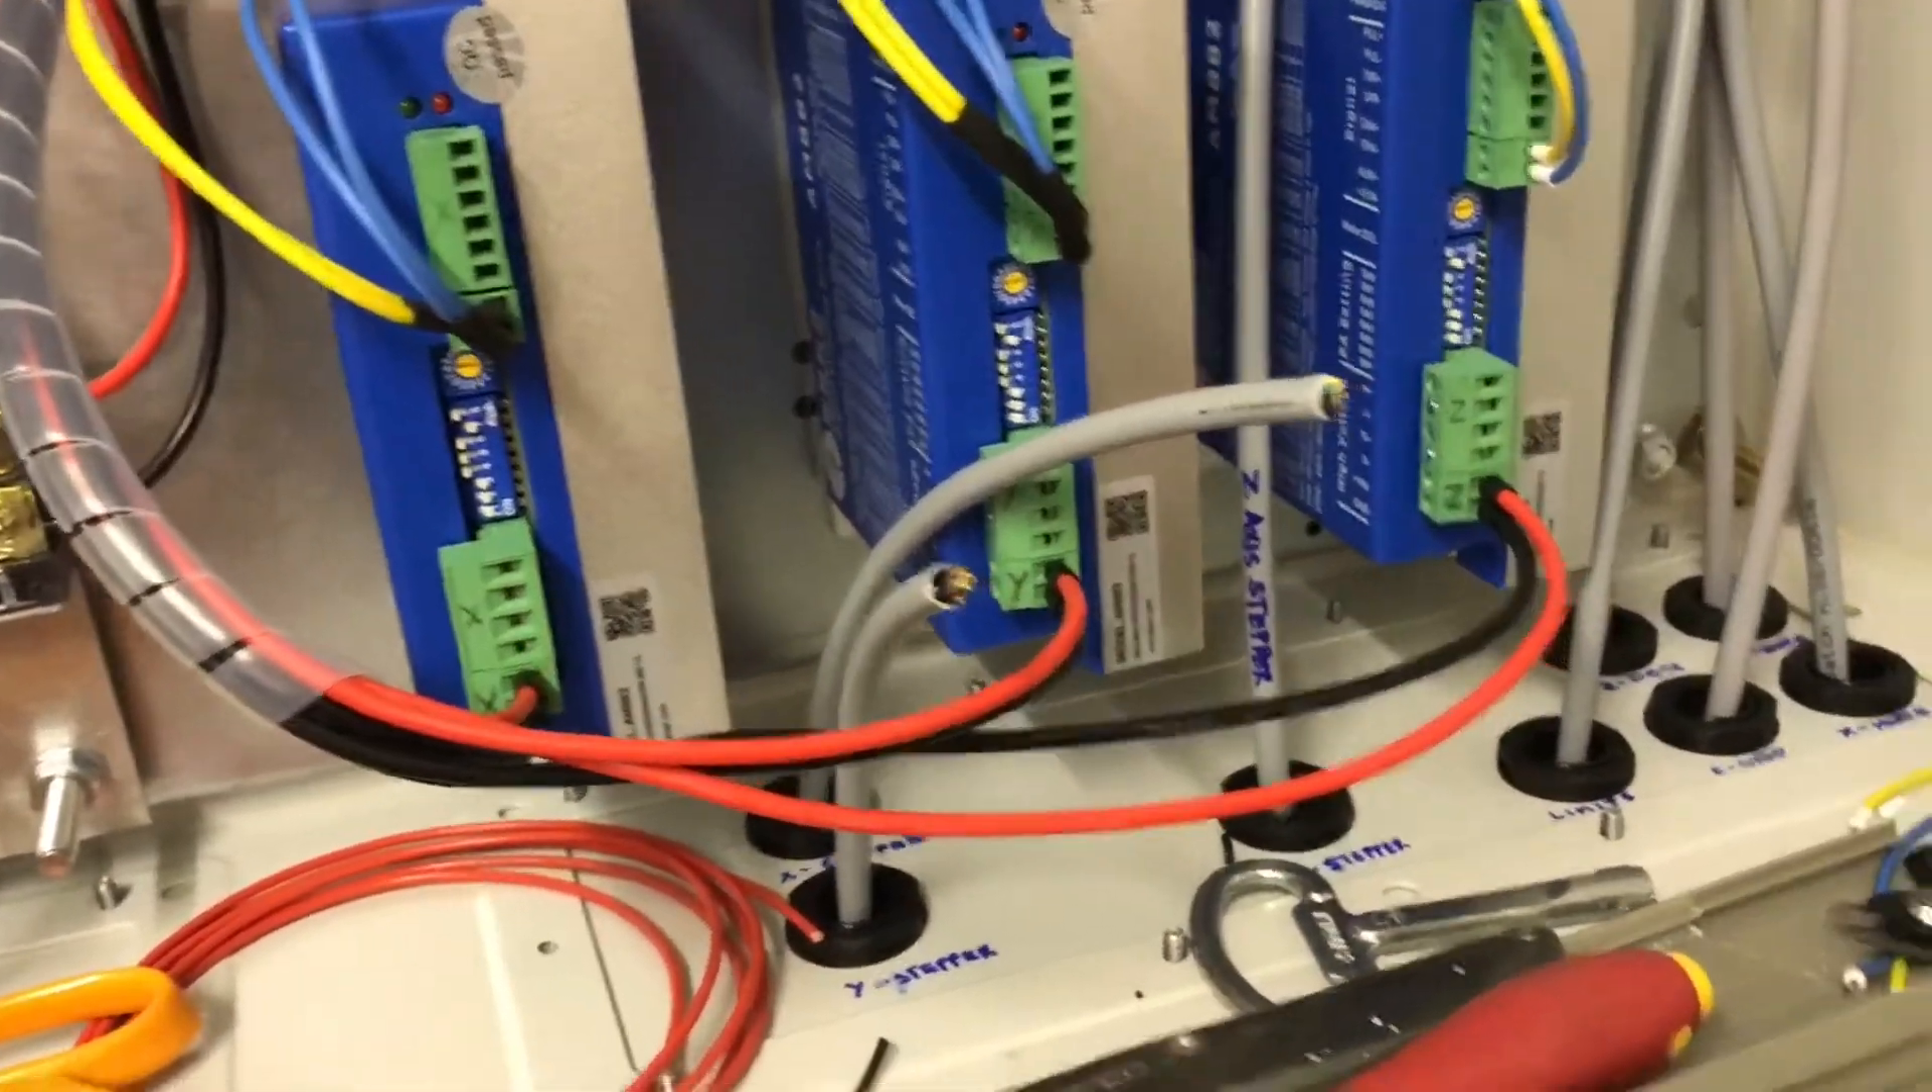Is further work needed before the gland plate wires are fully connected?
Yes.